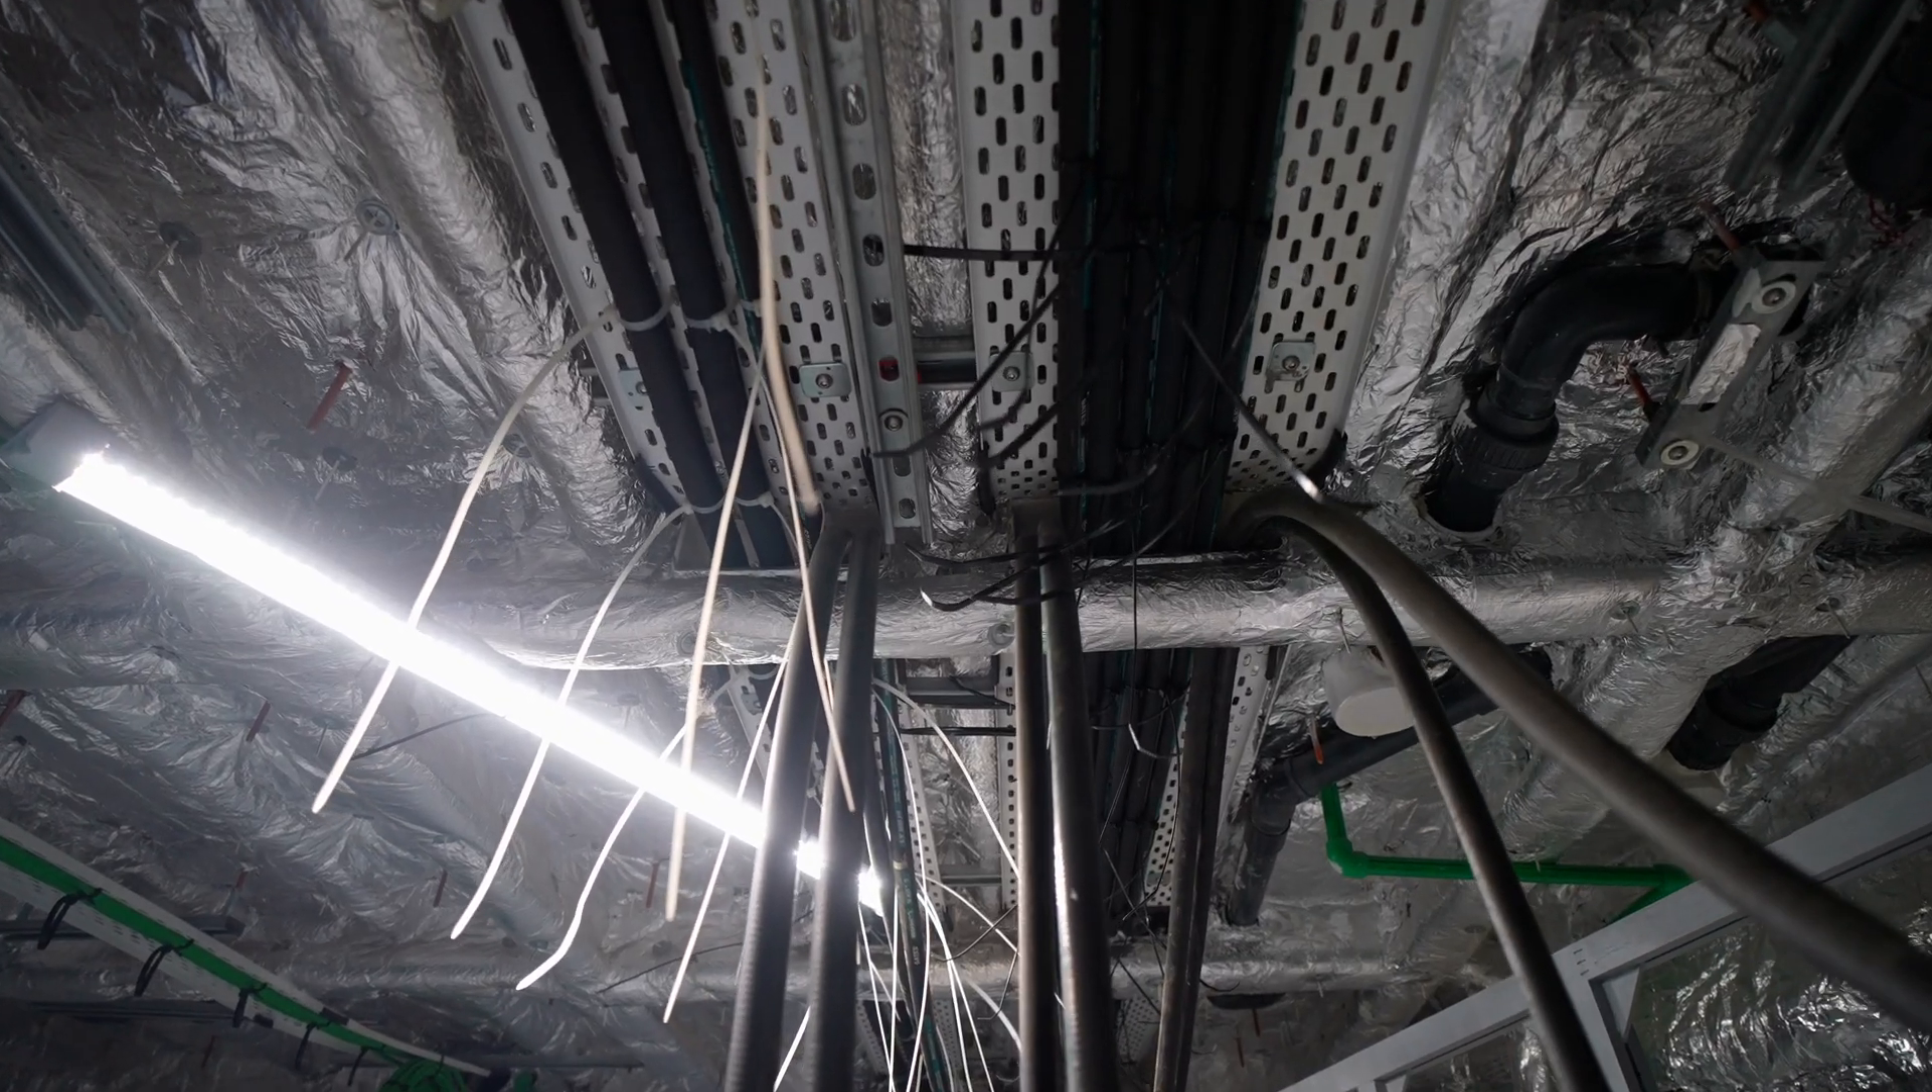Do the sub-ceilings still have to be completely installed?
Yes.